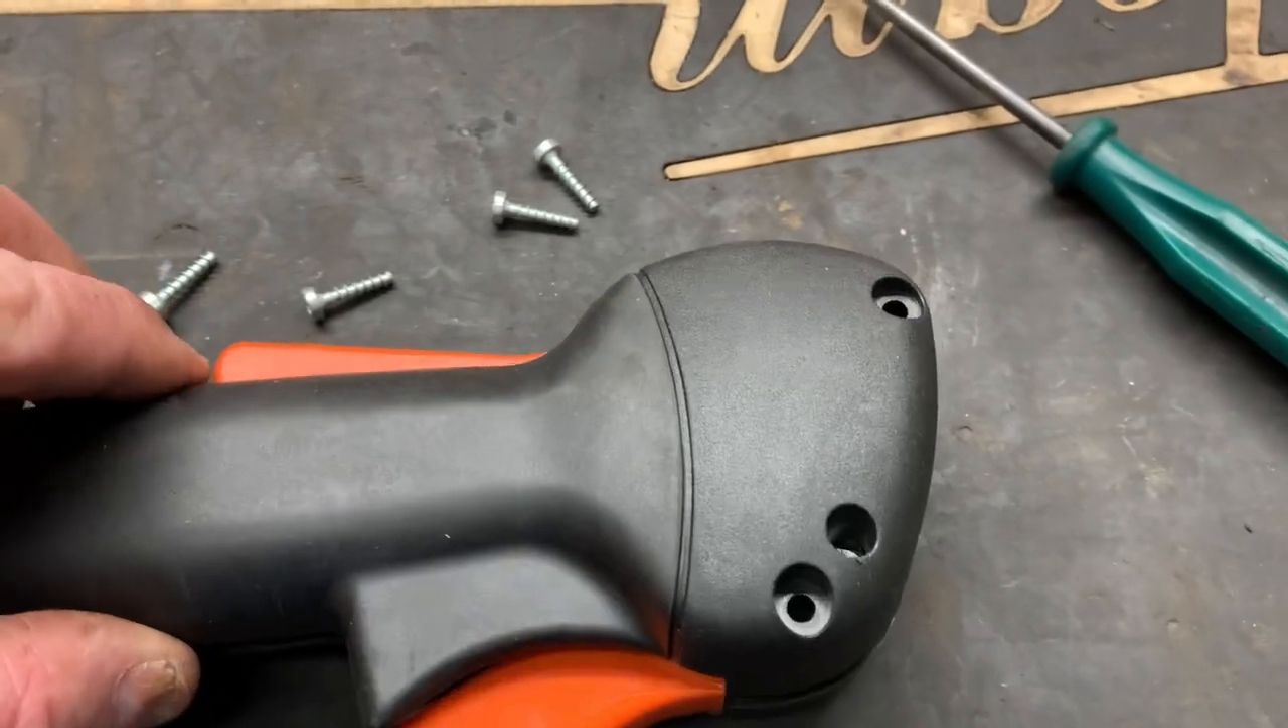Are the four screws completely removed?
Yes.